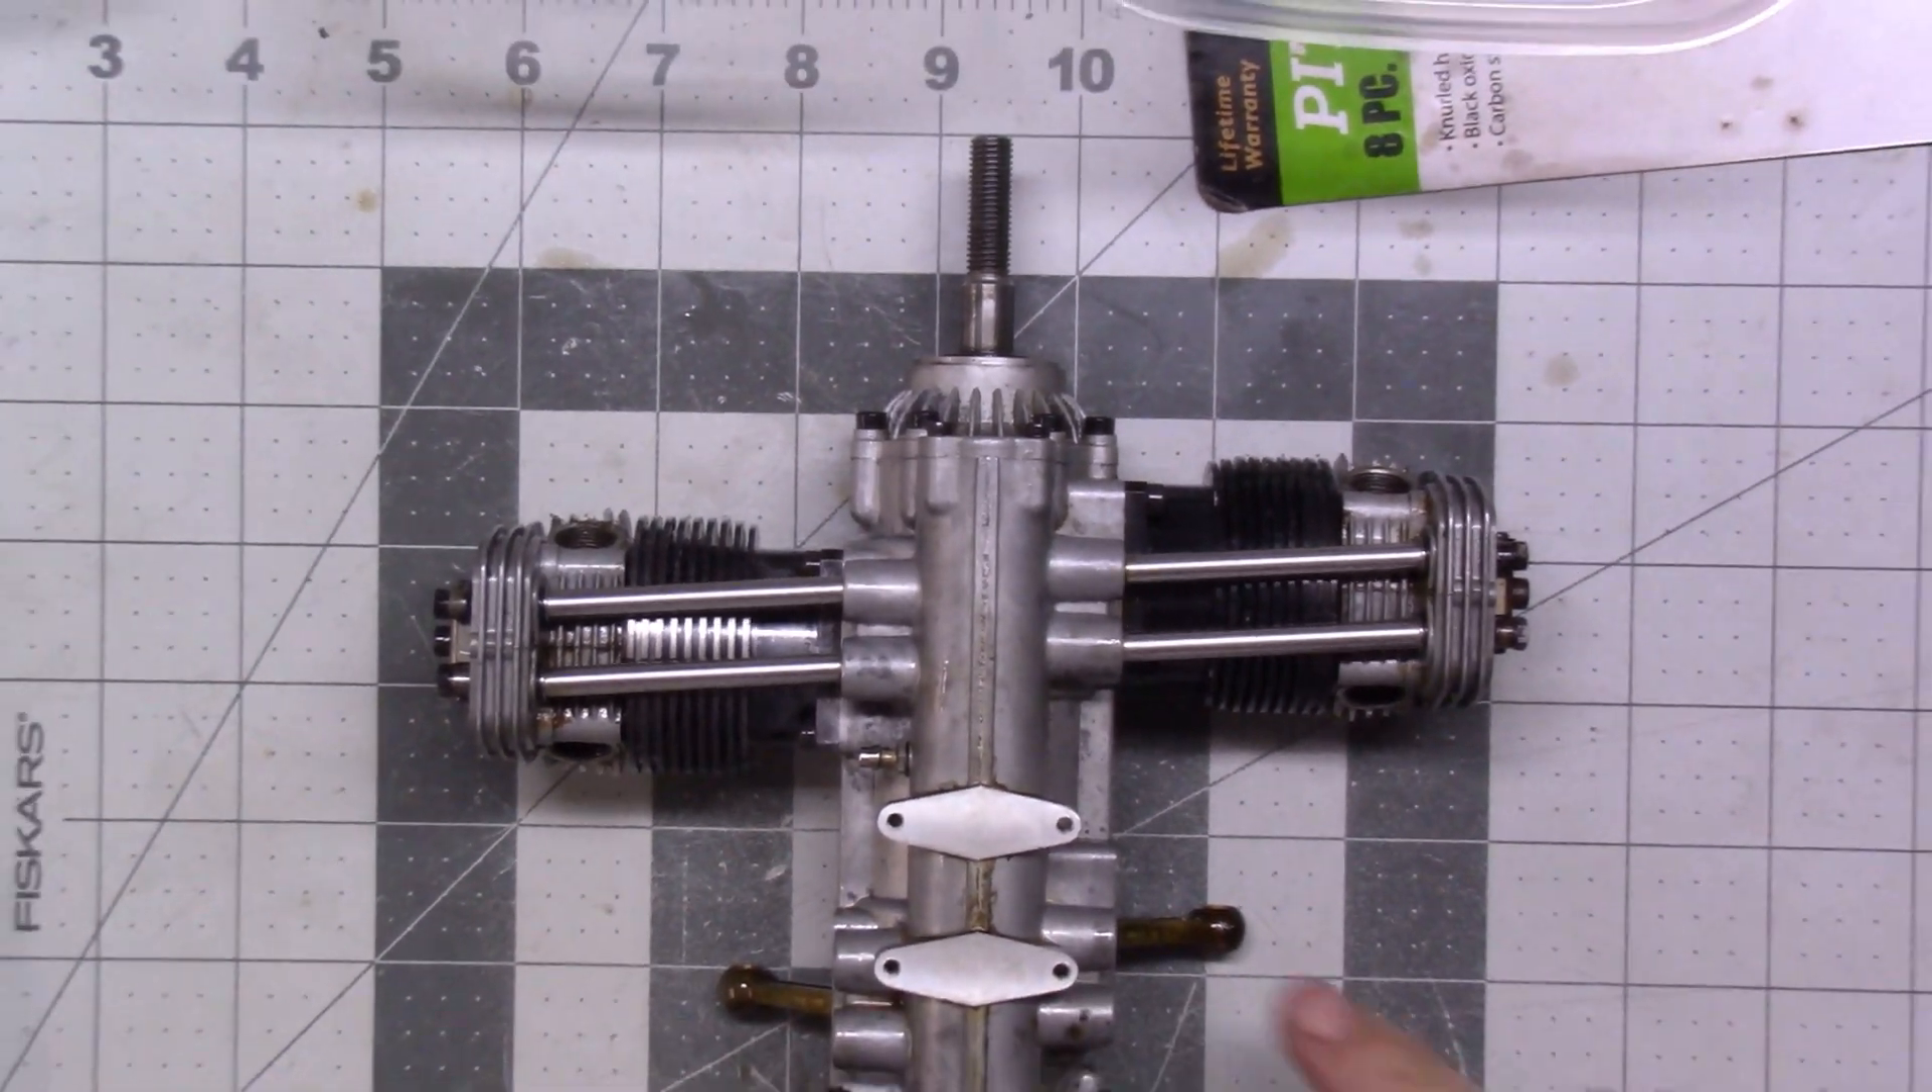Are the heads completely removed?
No.